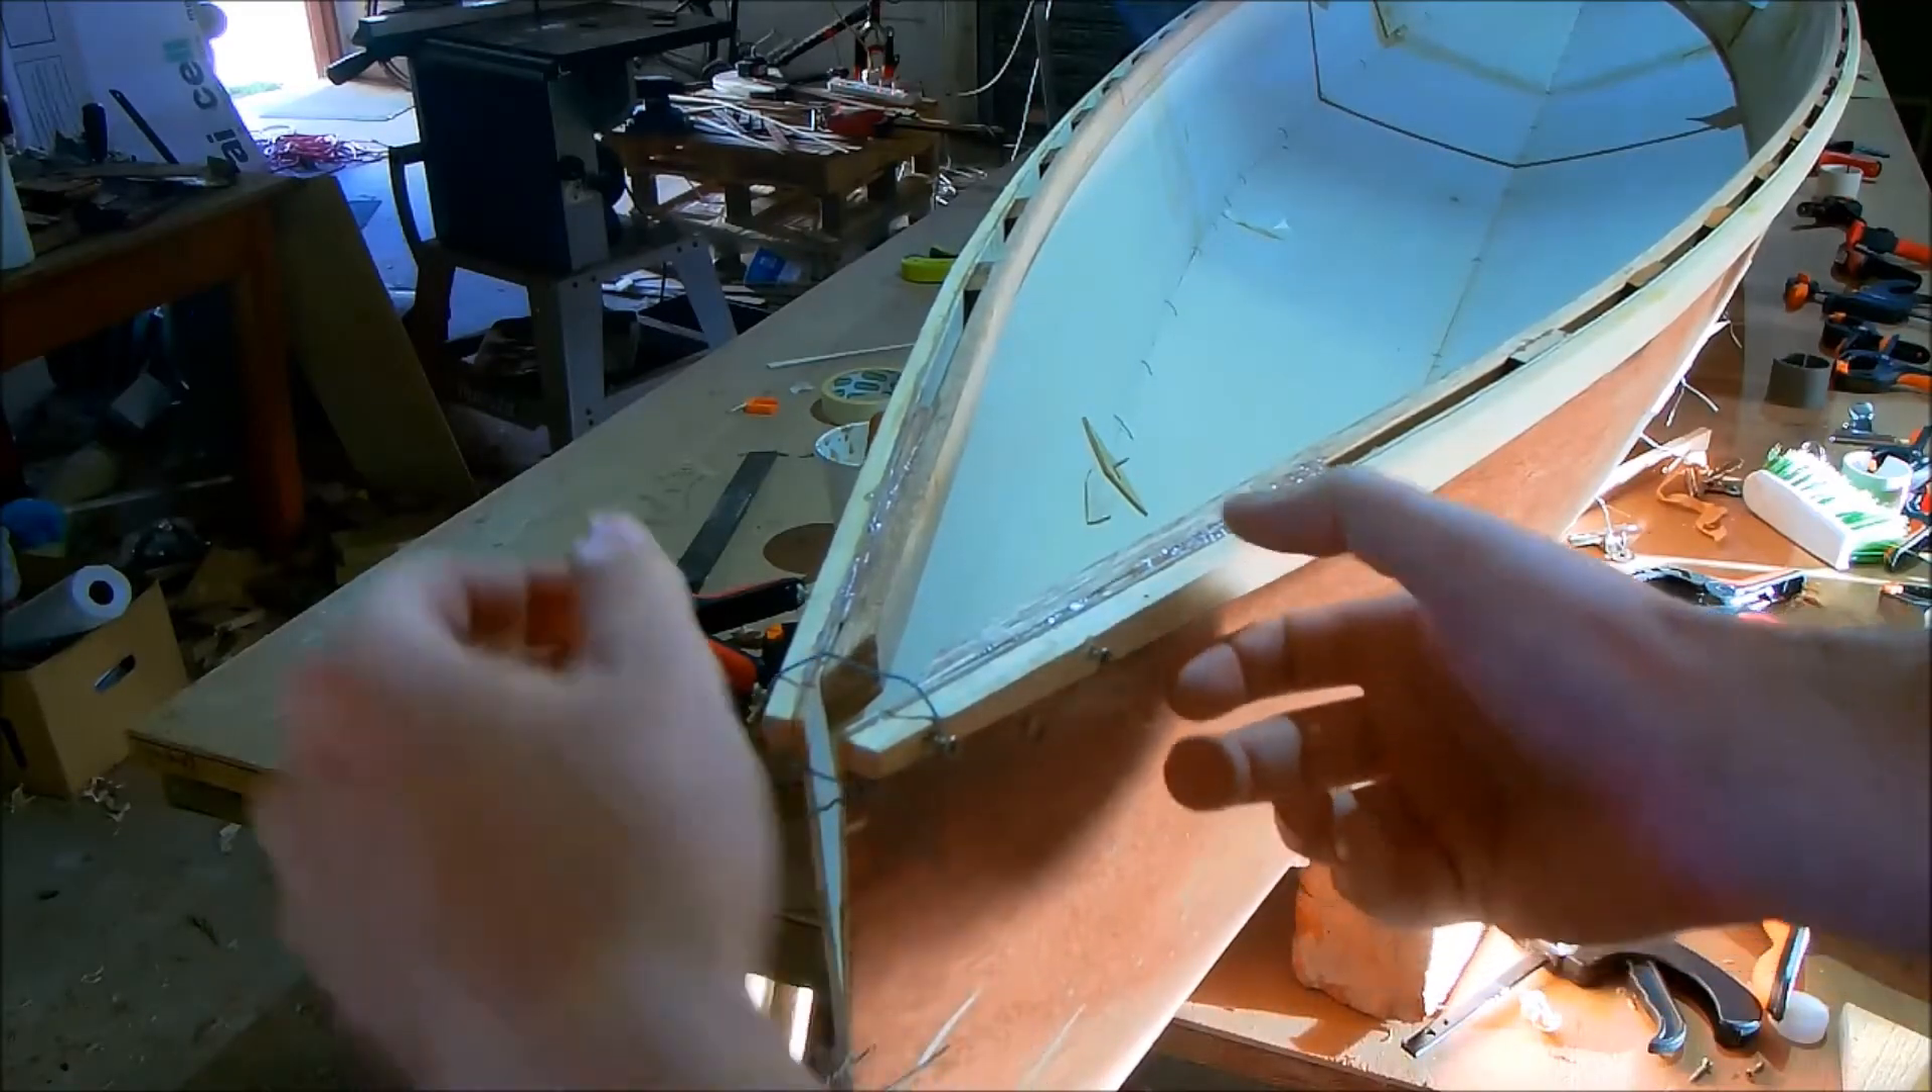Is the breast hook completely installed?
No.